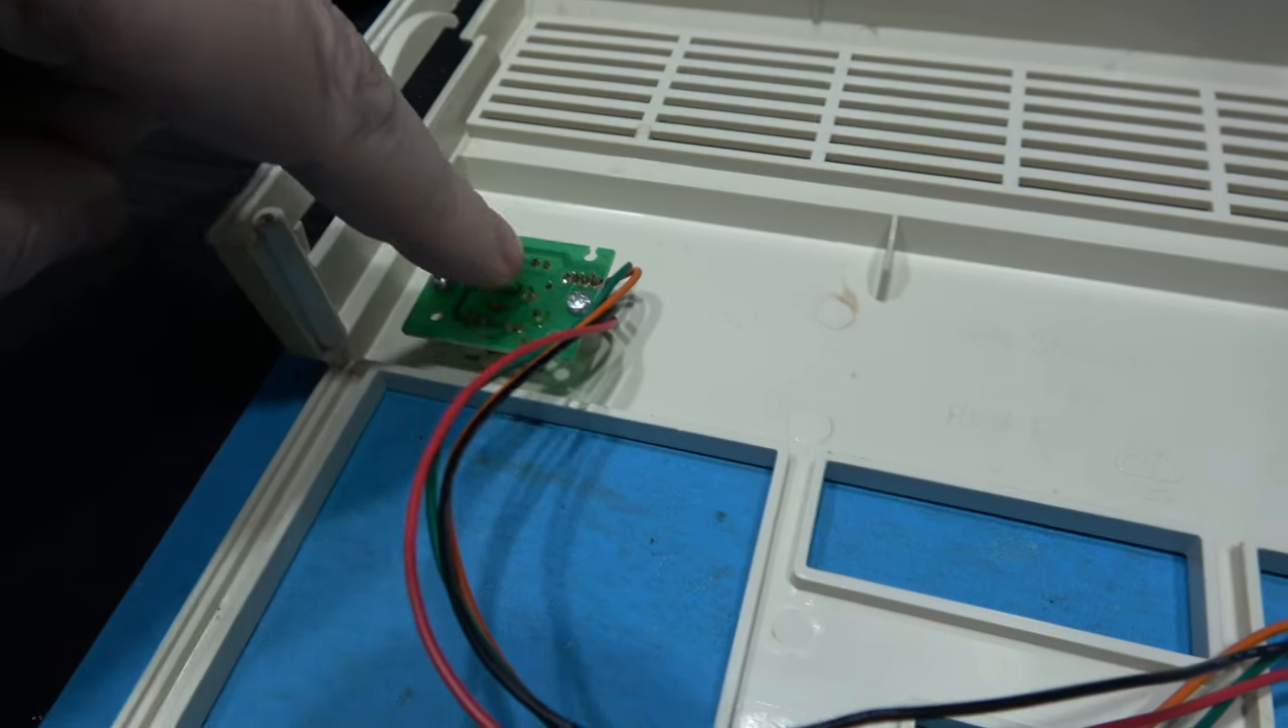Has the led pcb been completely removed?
No.